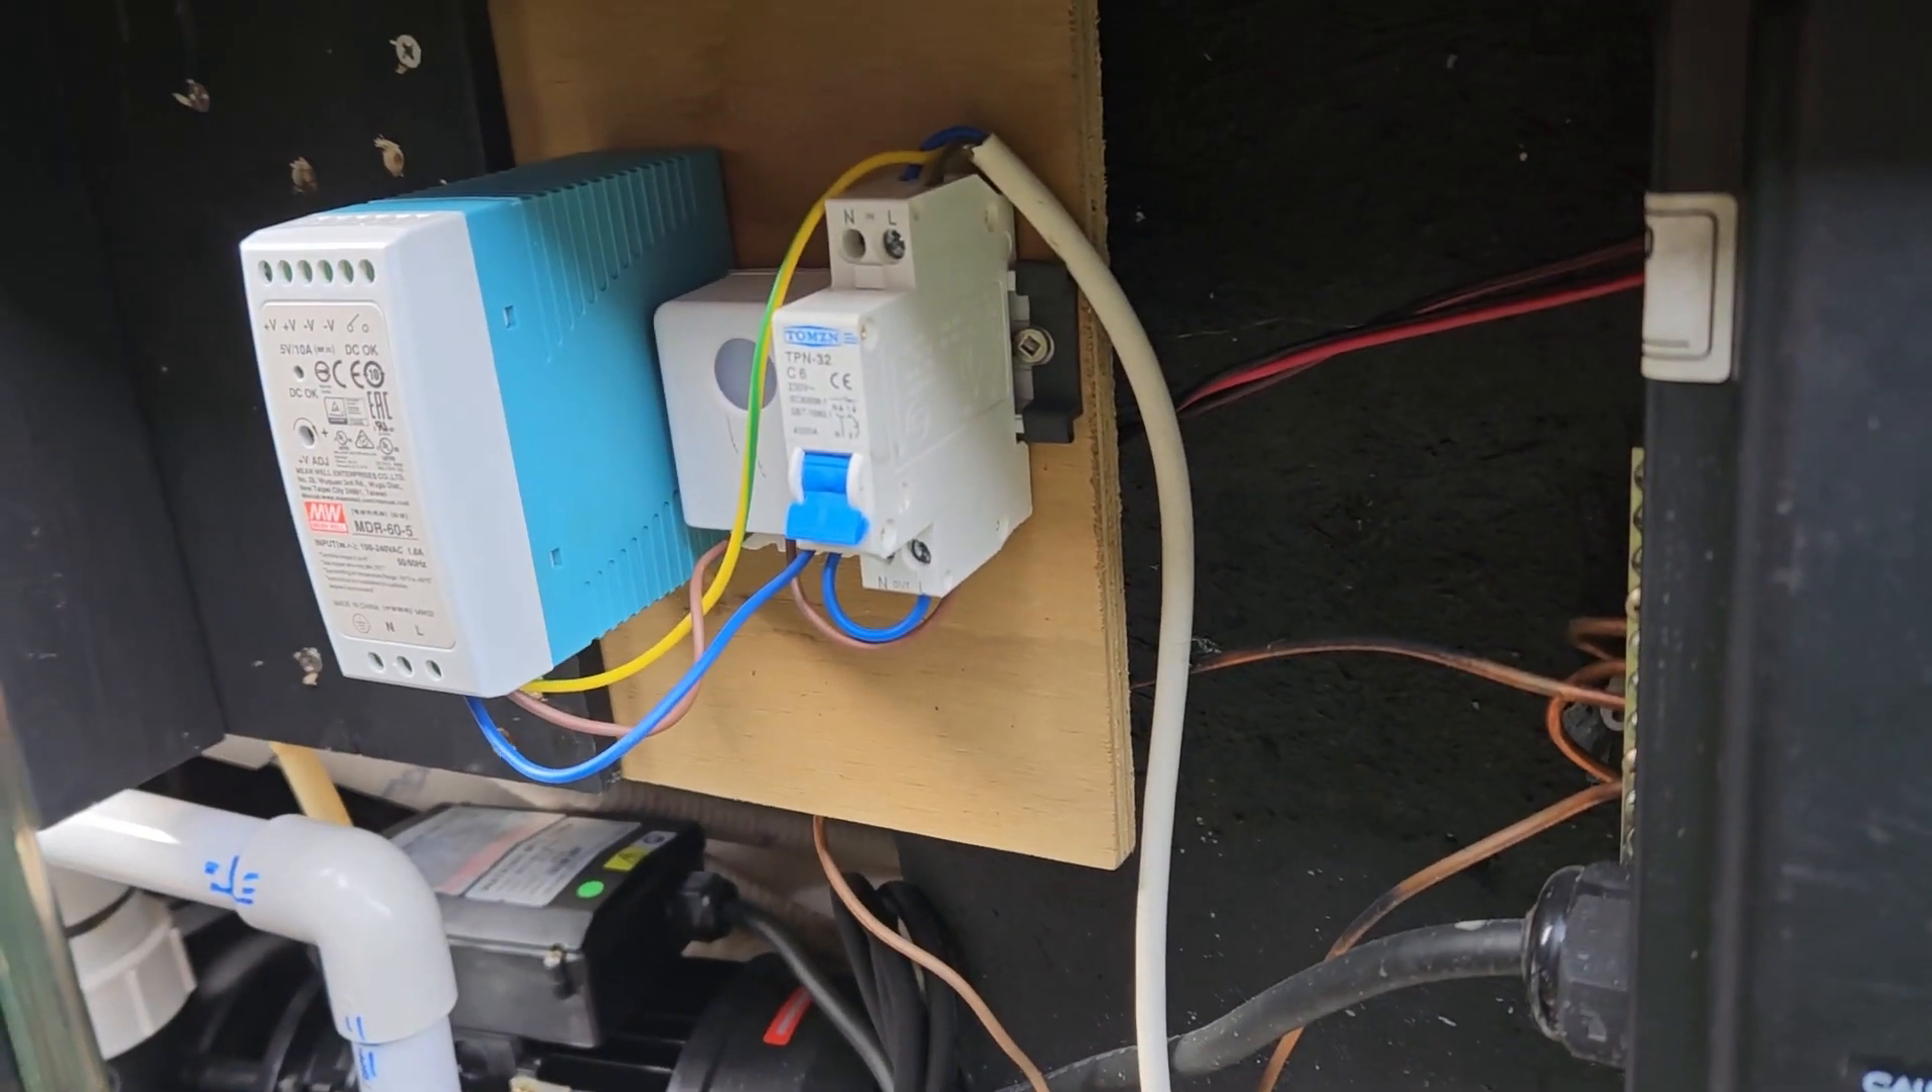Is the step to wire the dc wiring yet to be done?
Yes.